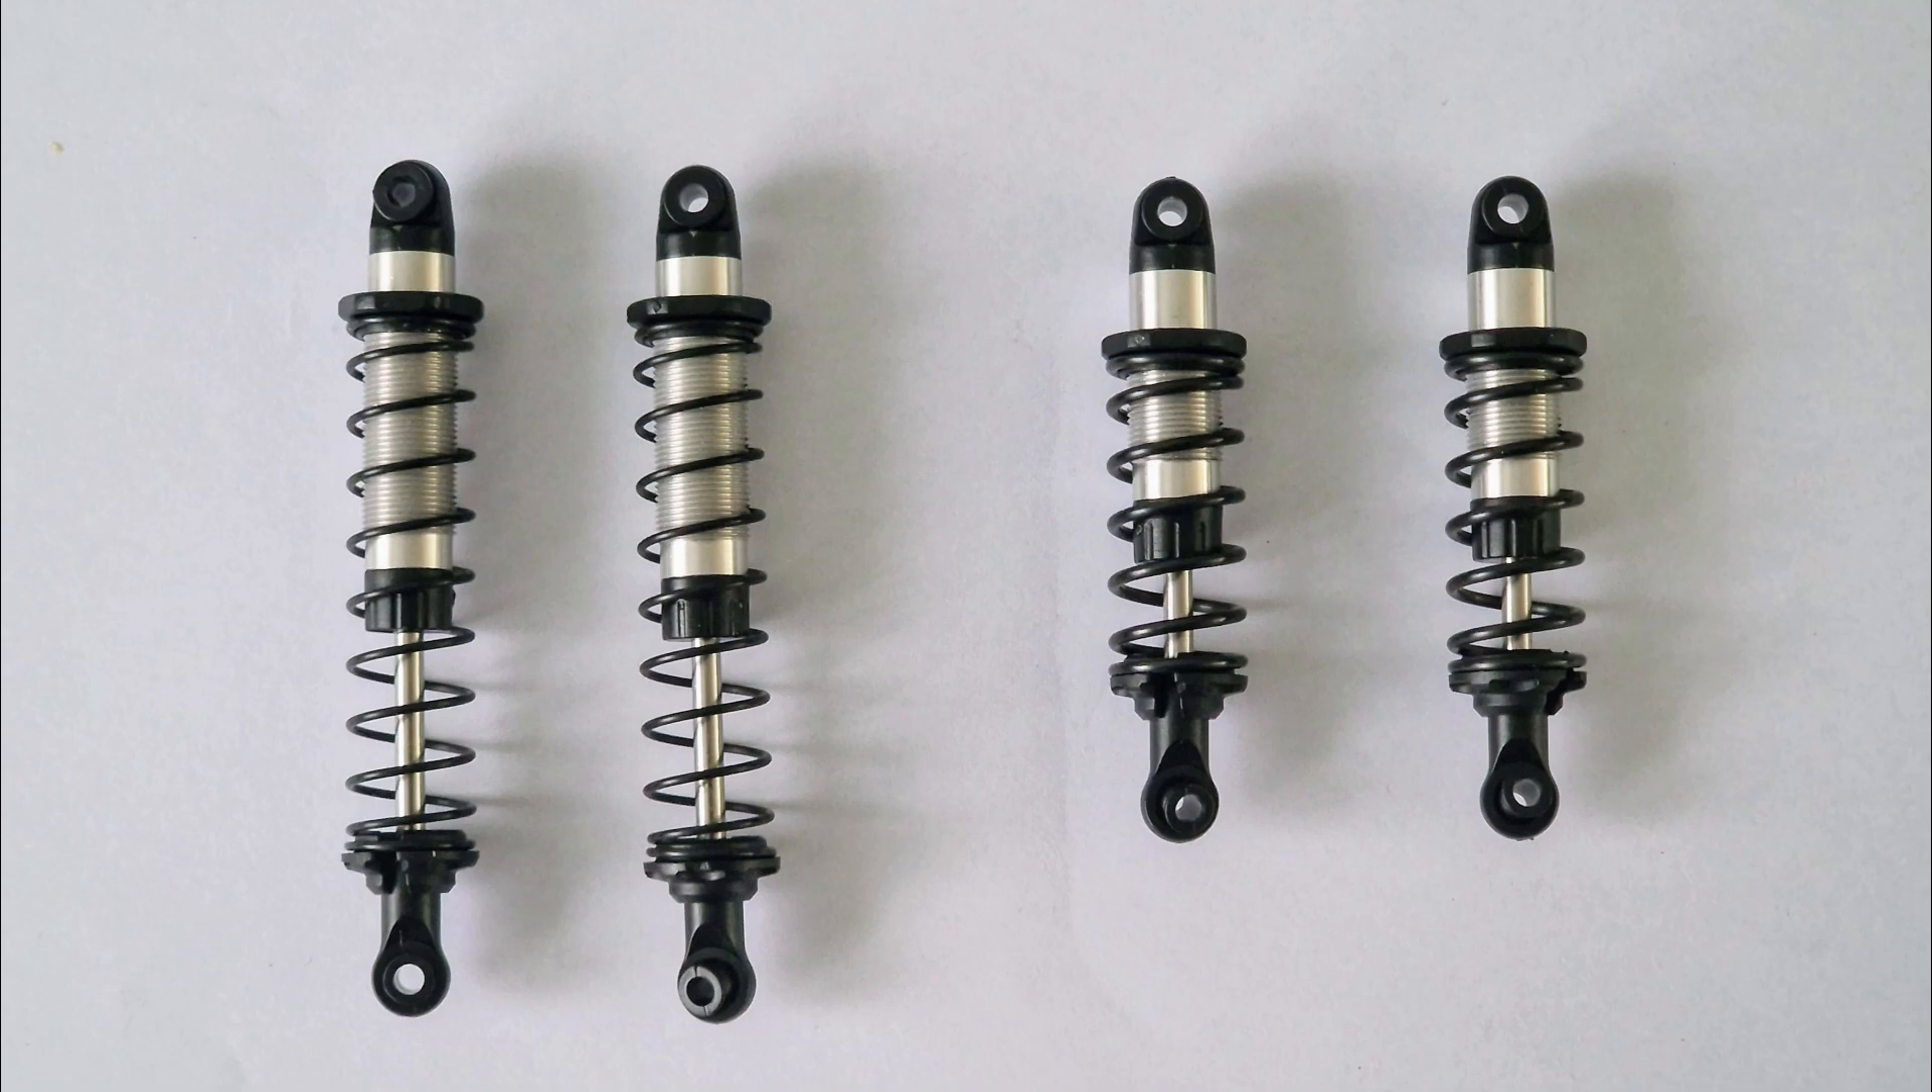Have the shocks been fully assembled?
Yes.